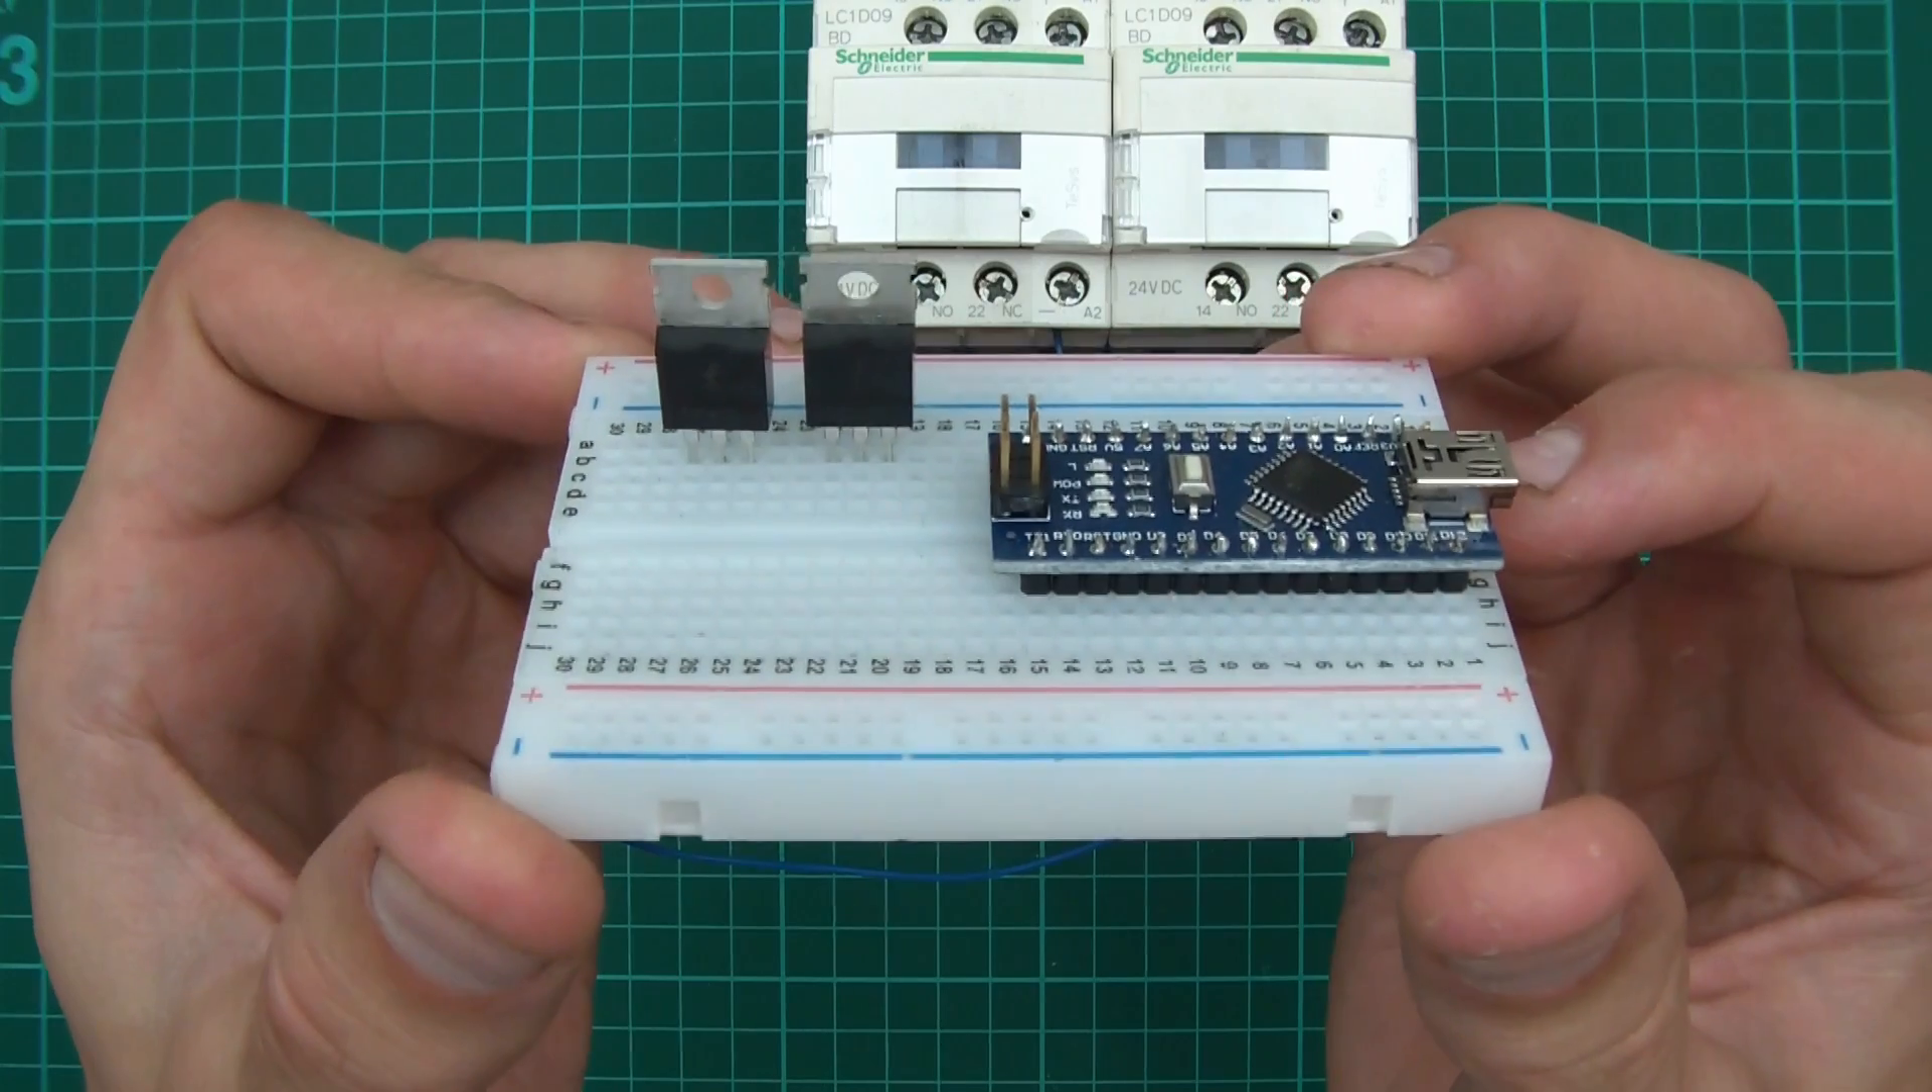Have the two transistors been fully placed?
Yes.